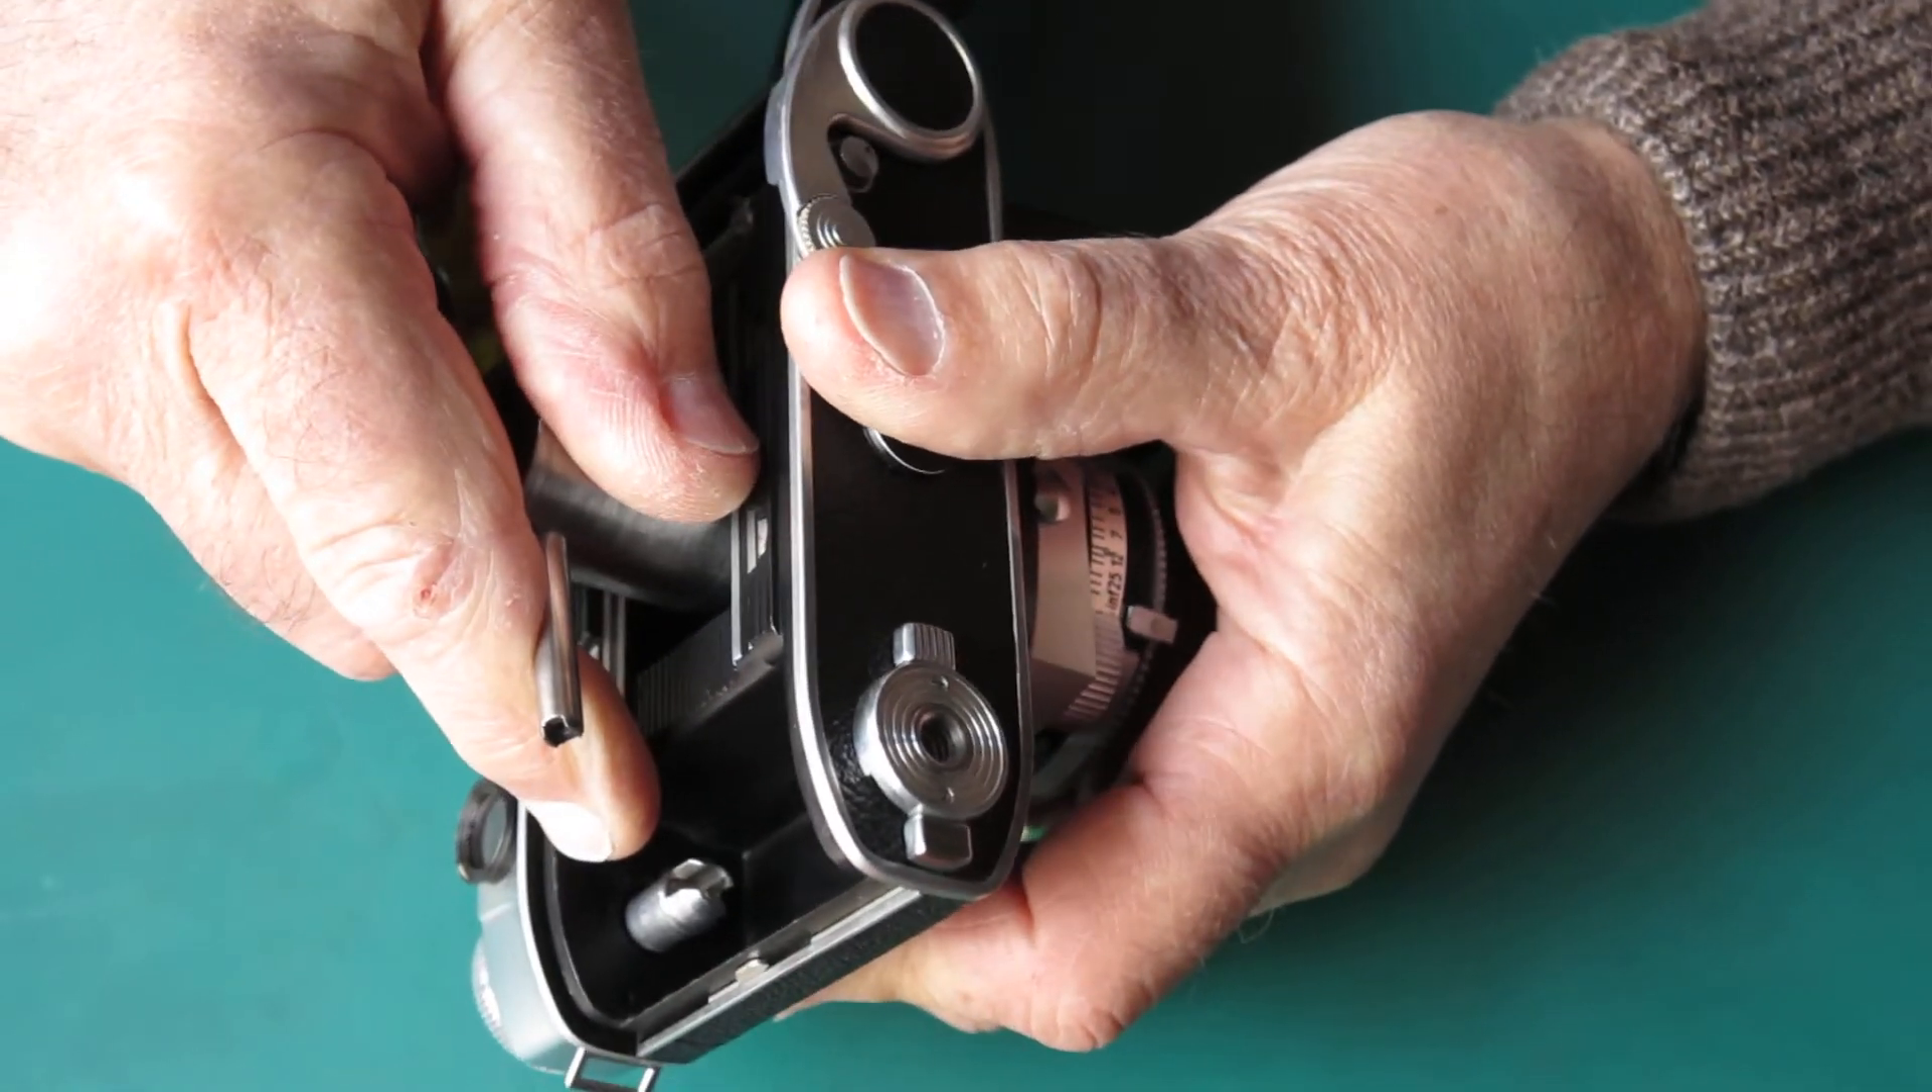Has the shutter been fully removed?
No.